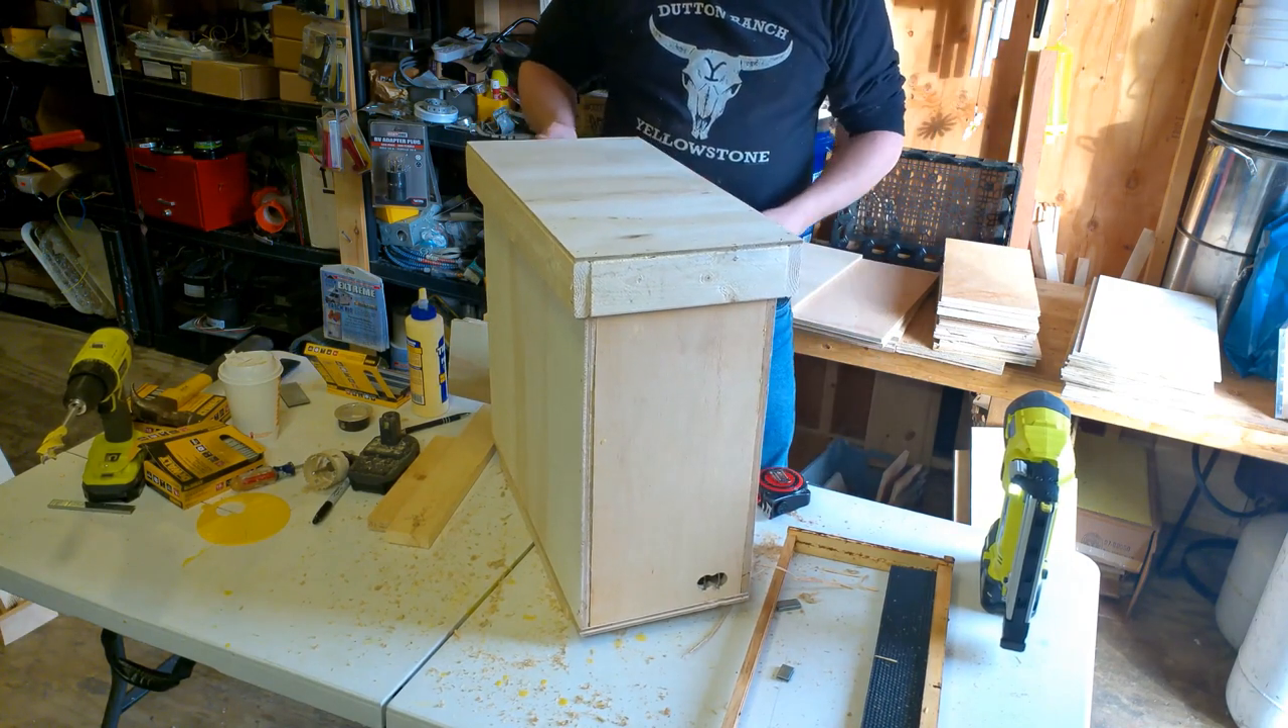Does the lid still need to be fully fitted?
No.